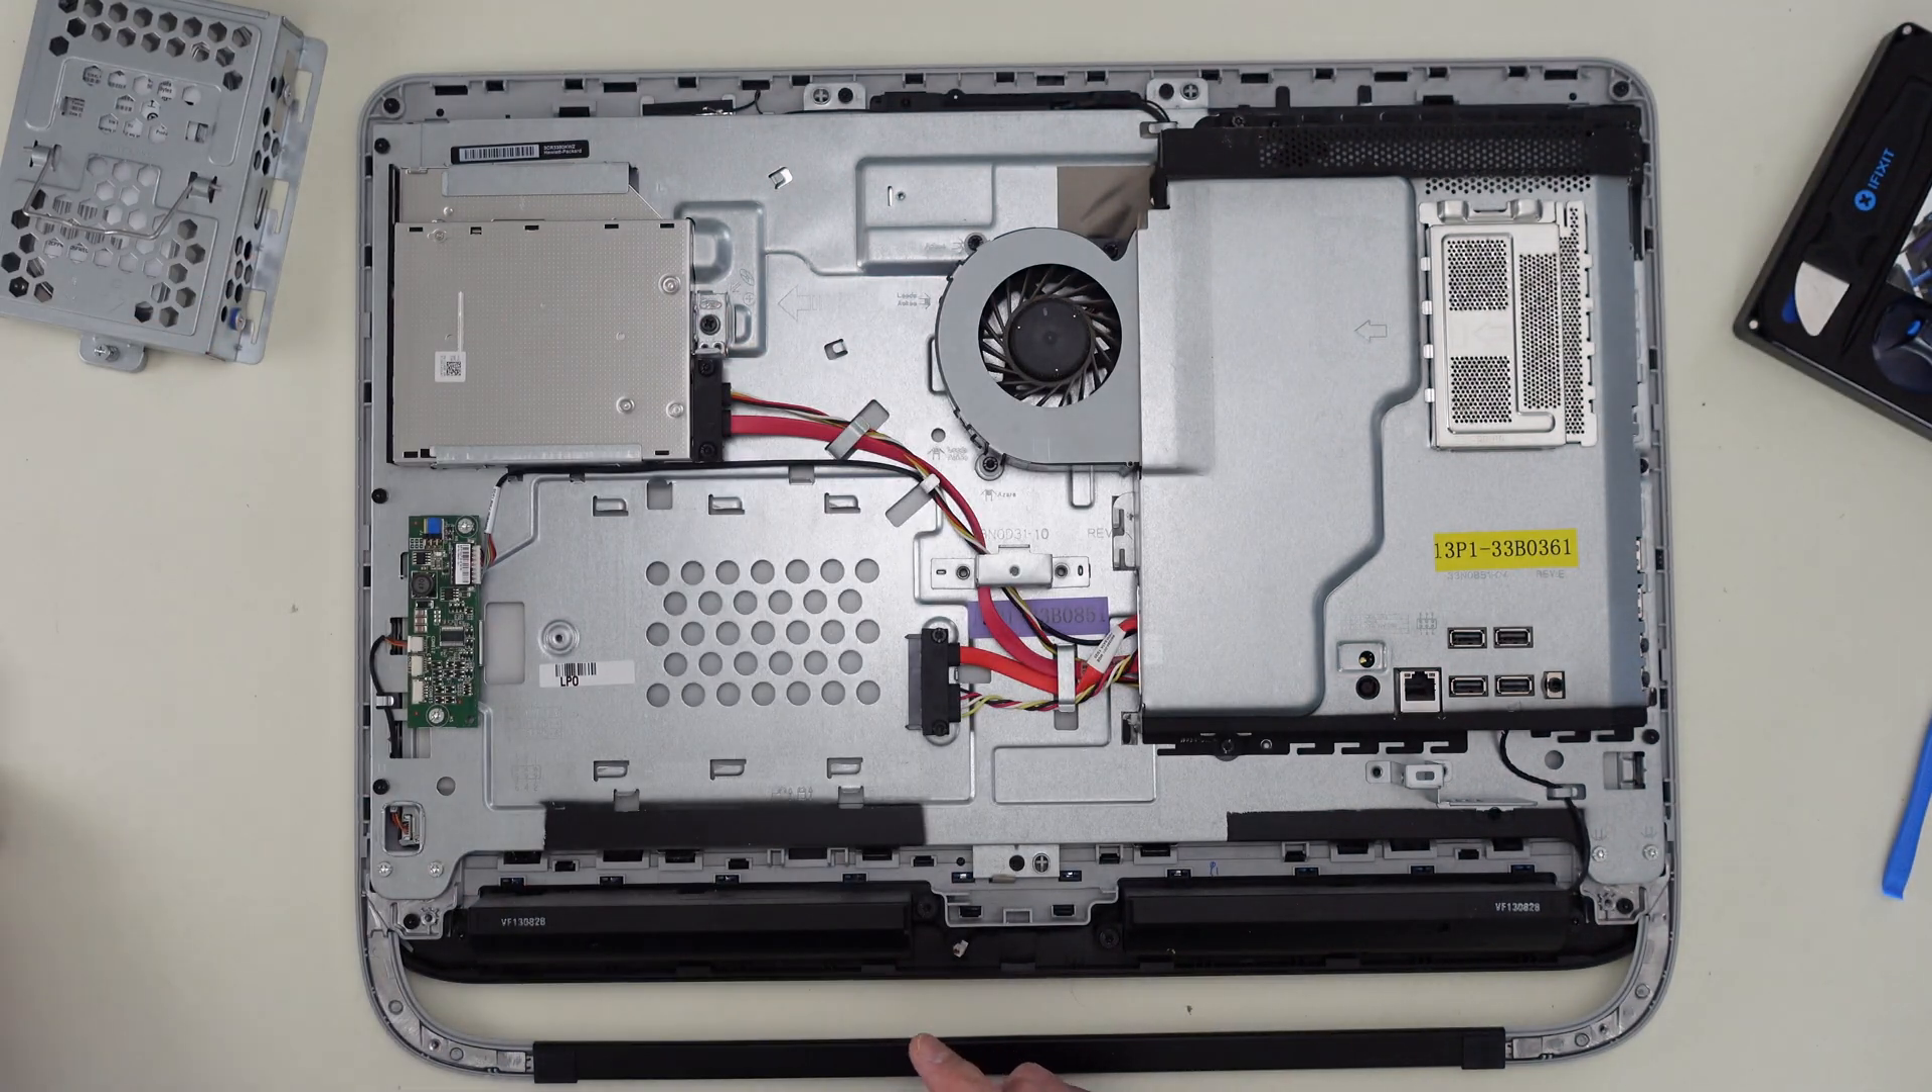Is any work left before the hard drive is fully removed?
No.